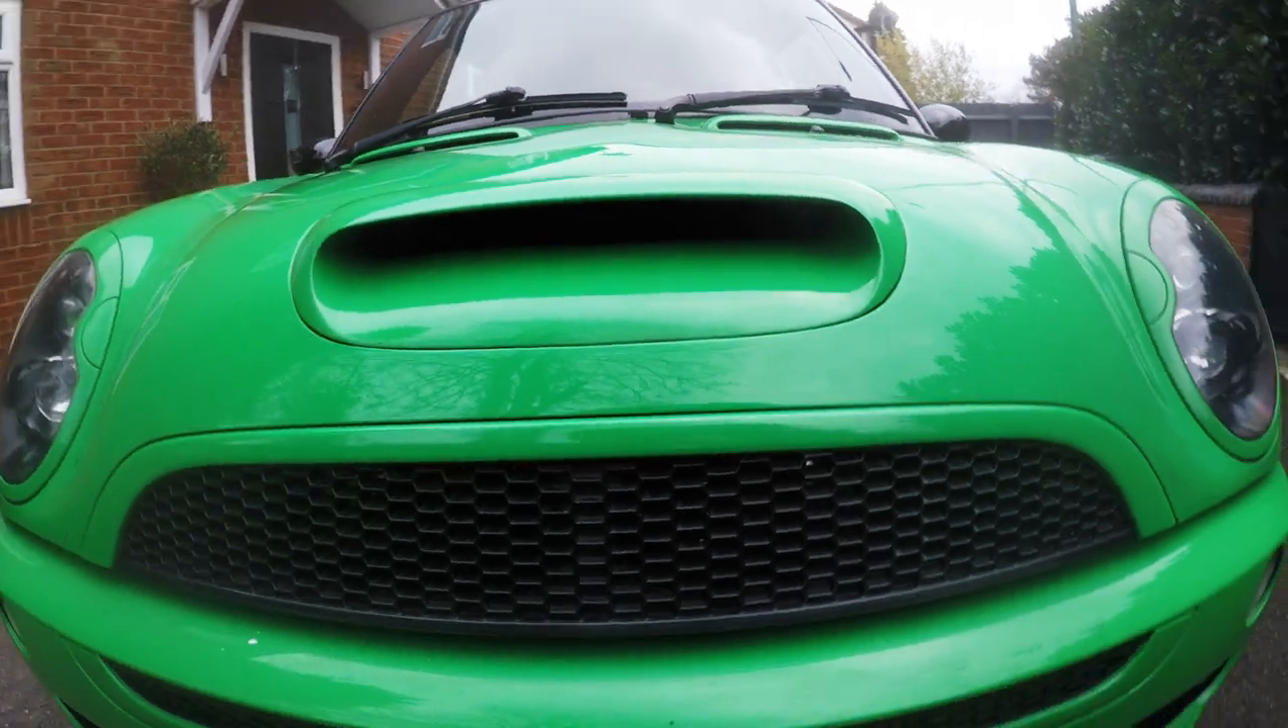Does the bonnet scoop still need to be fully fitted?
No.